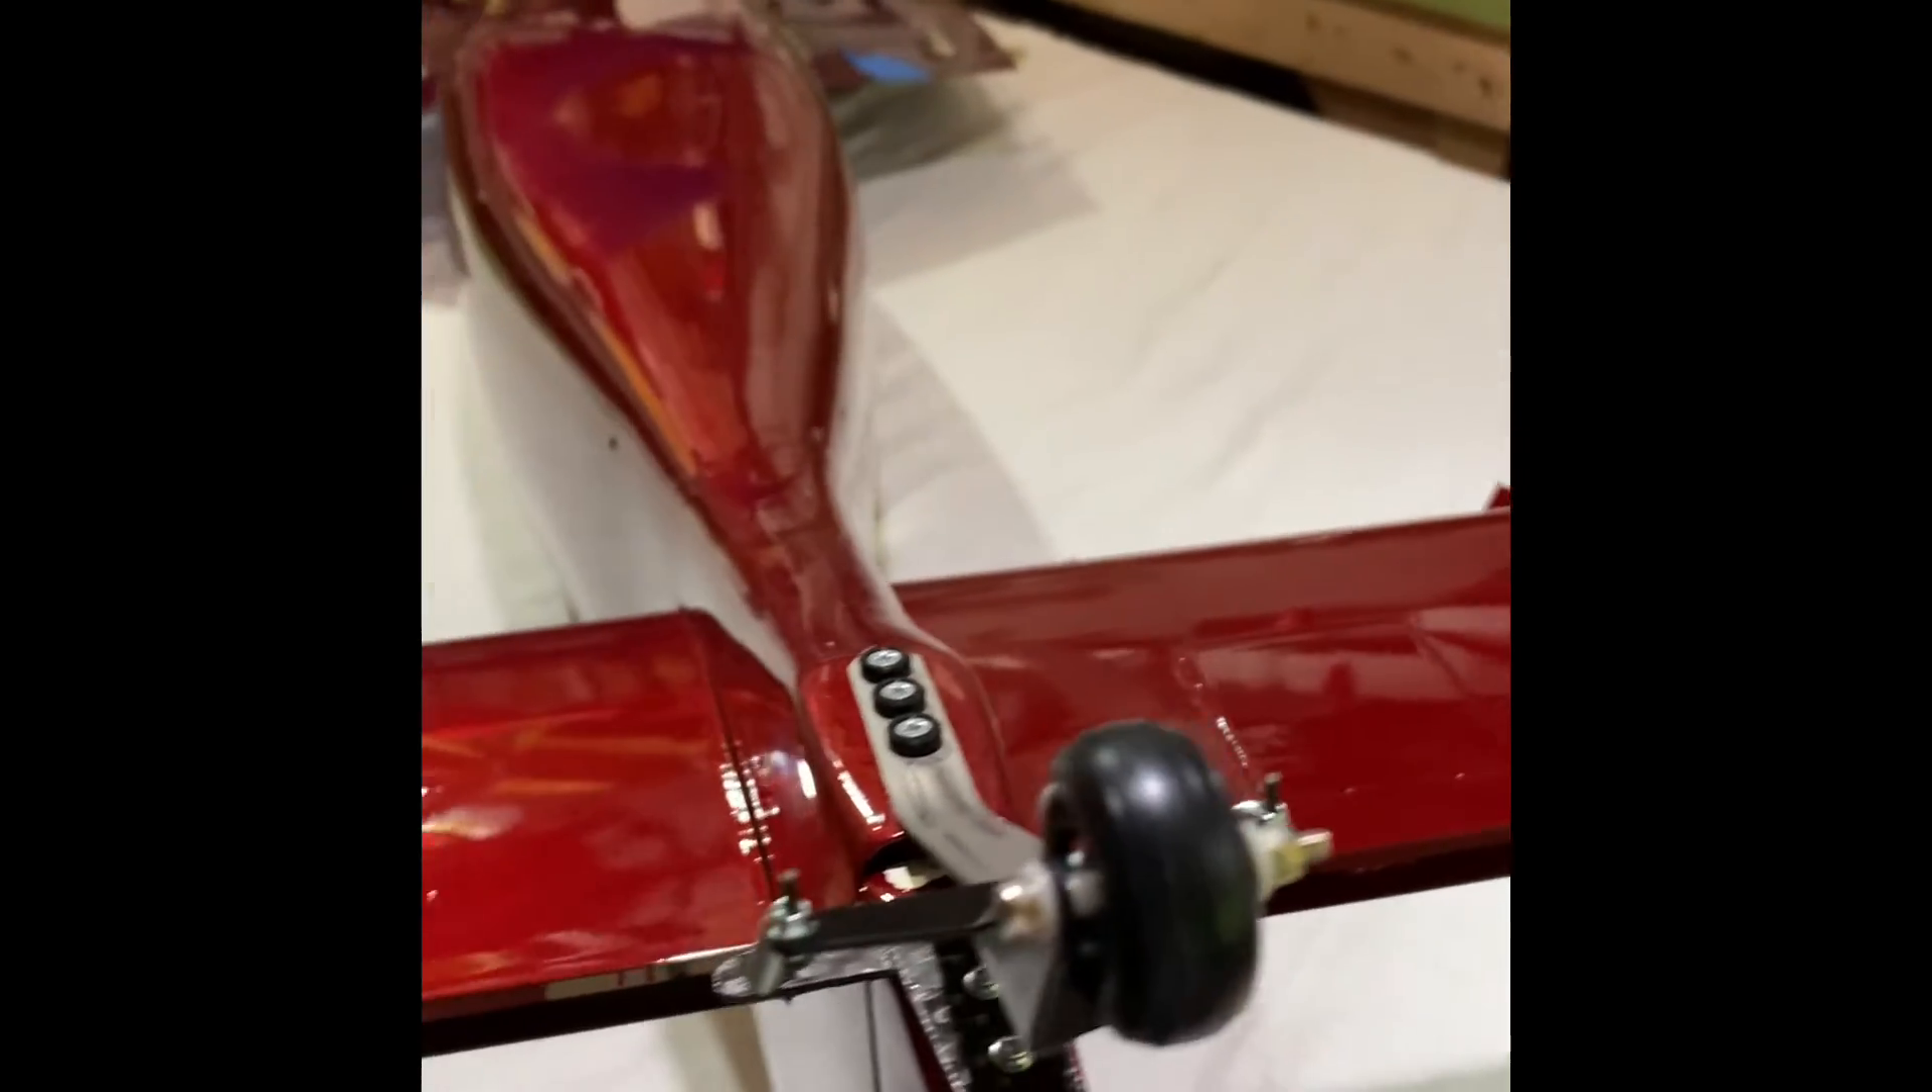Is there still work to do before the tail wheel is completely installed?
No.